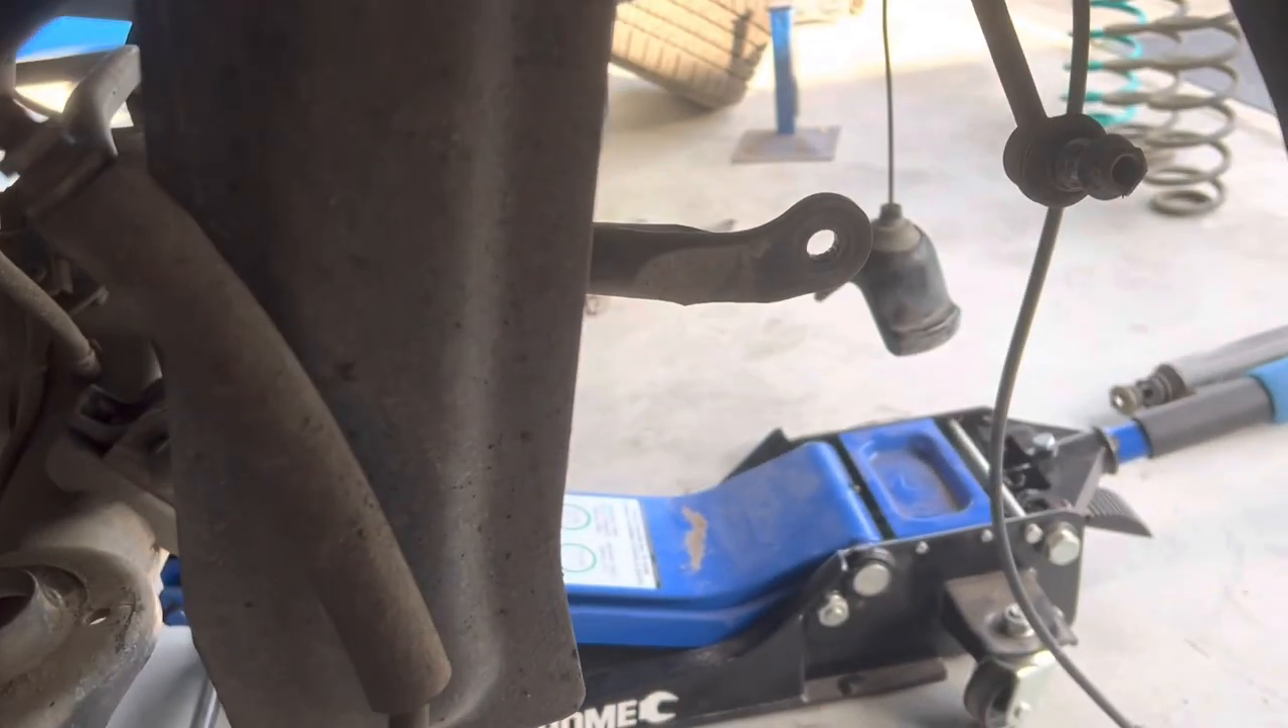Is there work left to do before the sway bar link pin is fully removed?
No.